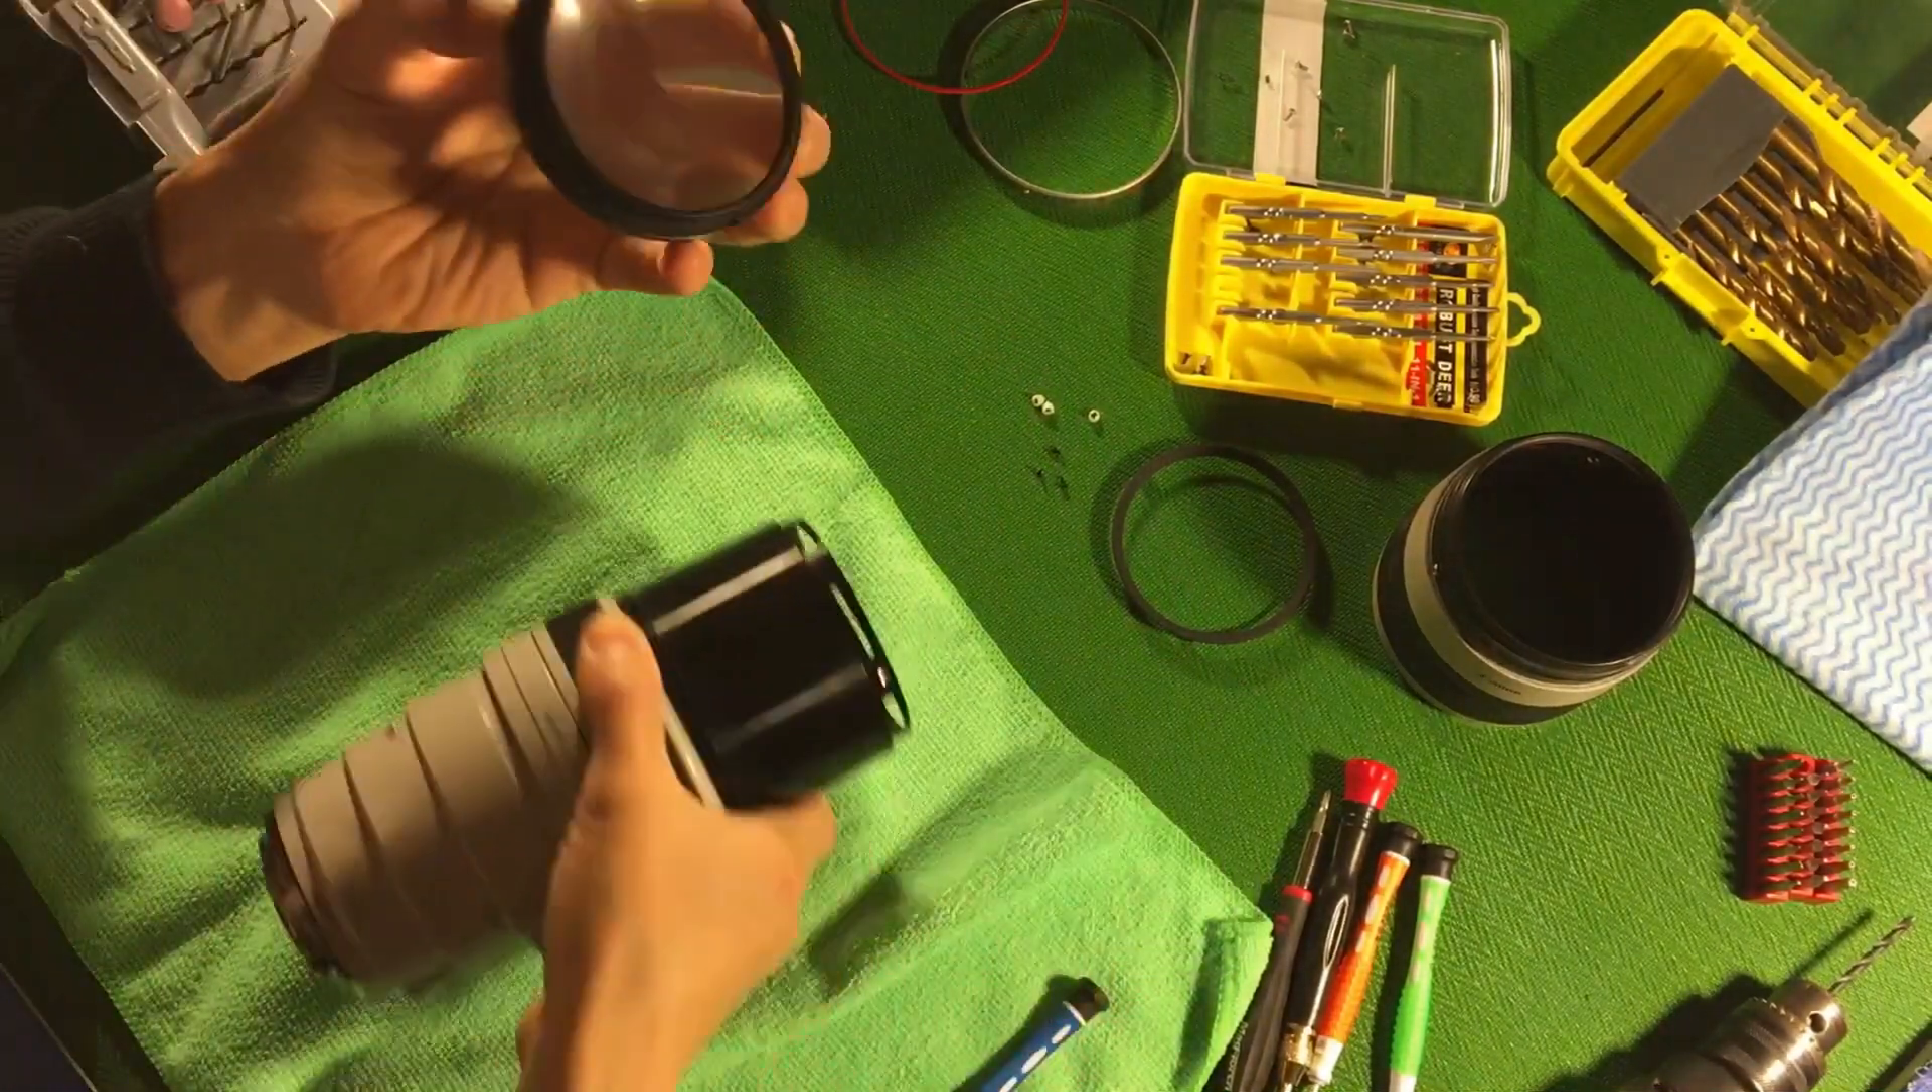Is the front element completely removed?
Yes.